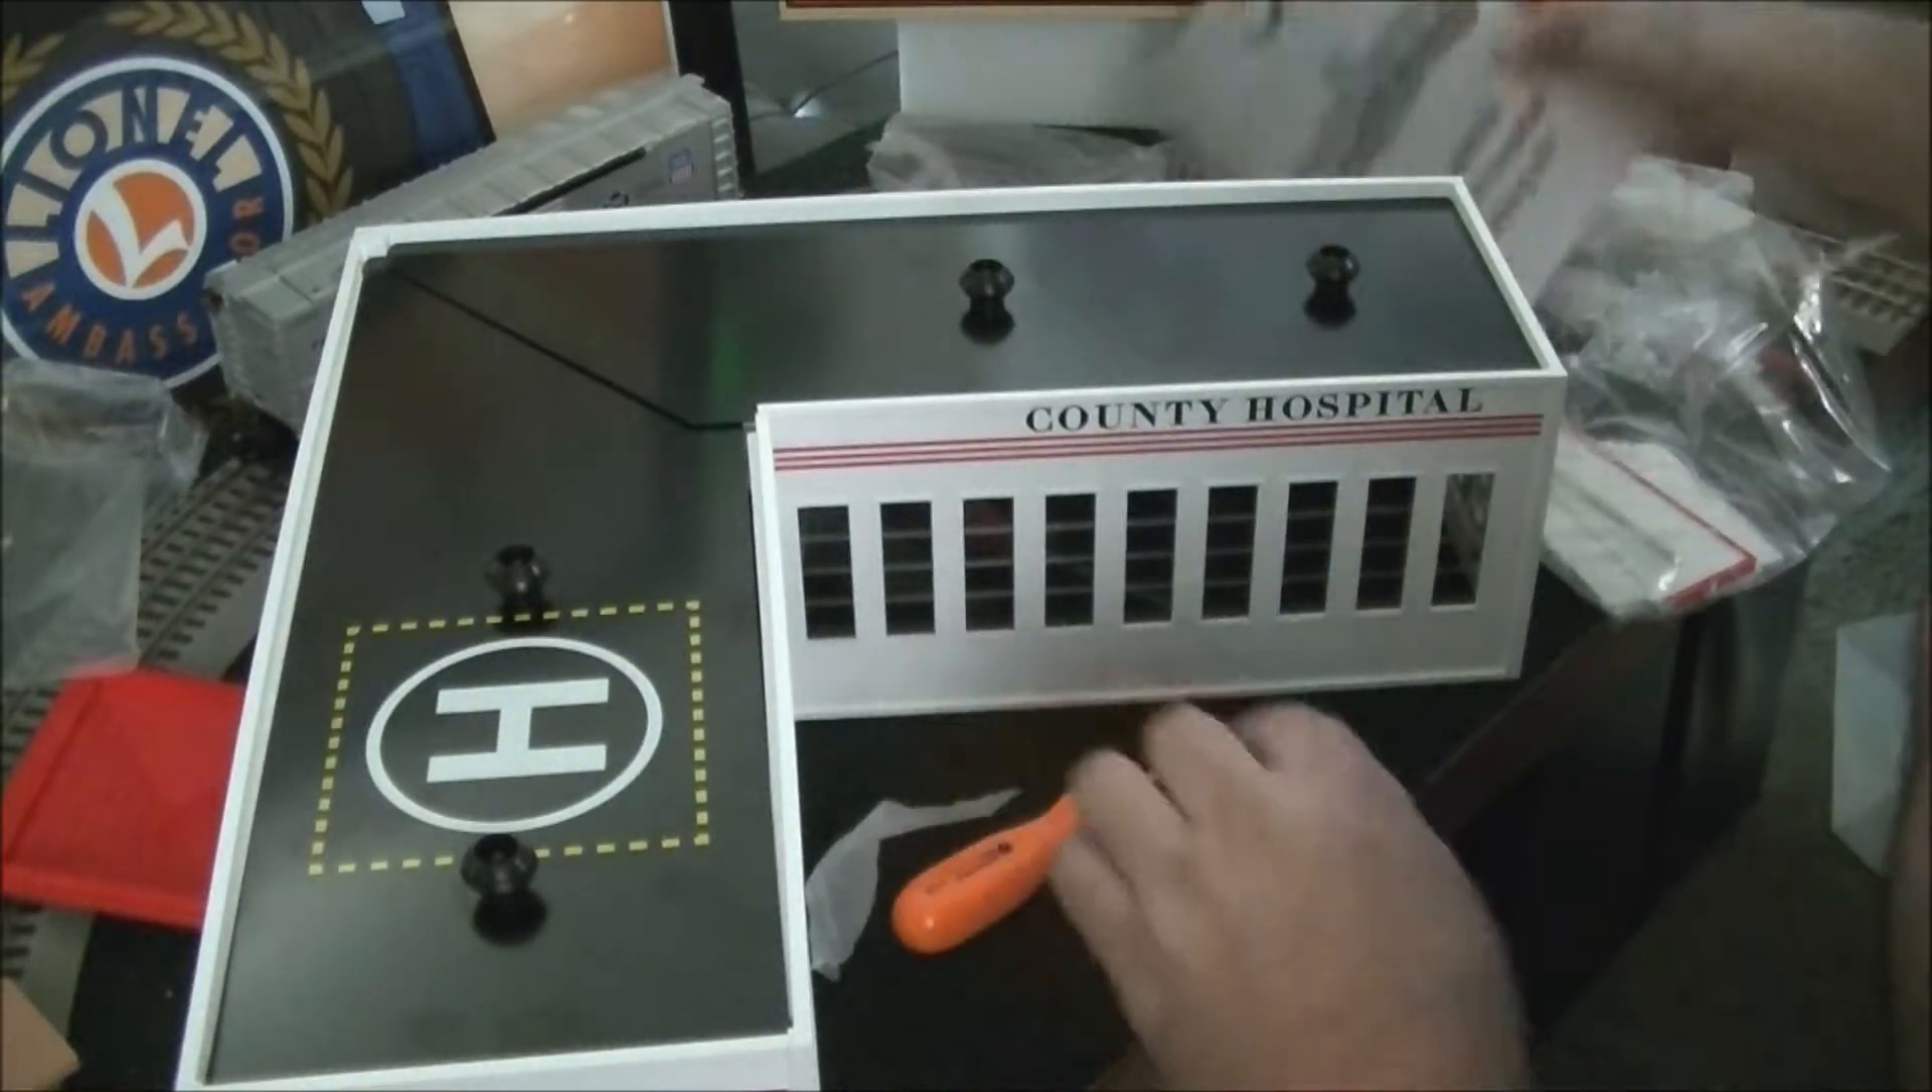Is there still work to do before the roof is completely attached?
No.